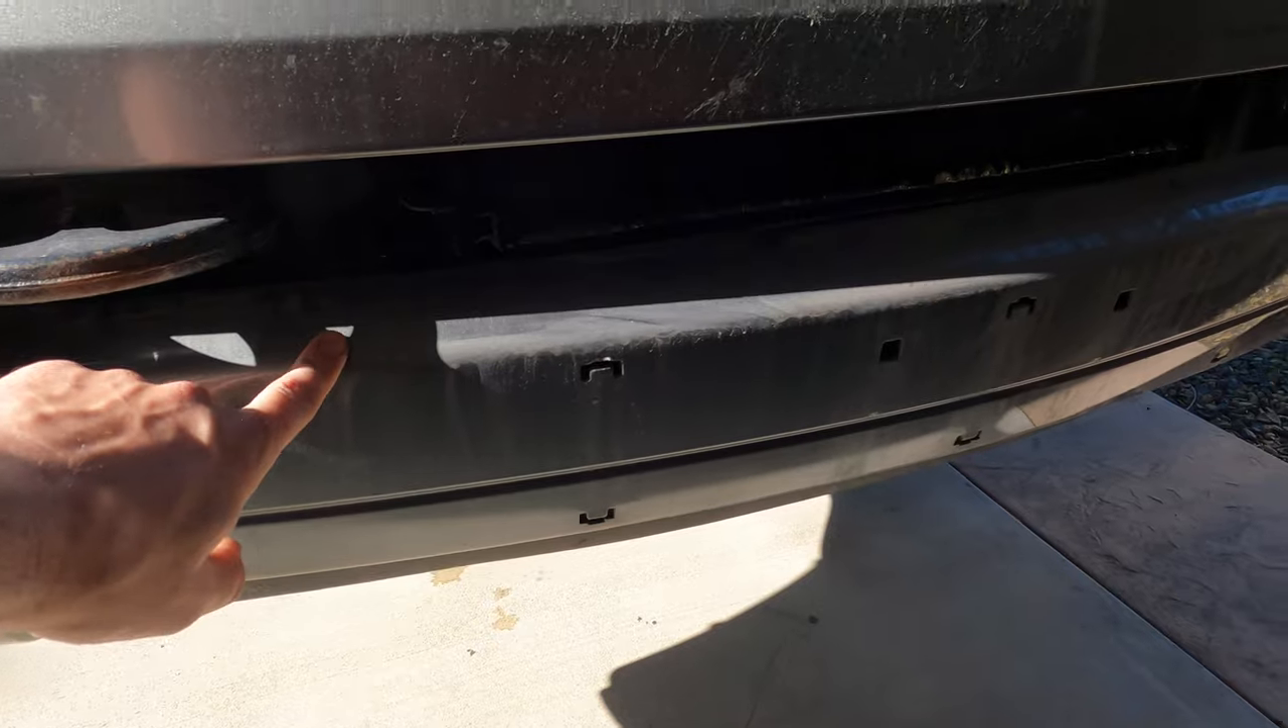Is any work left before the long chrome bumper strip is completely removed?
No.